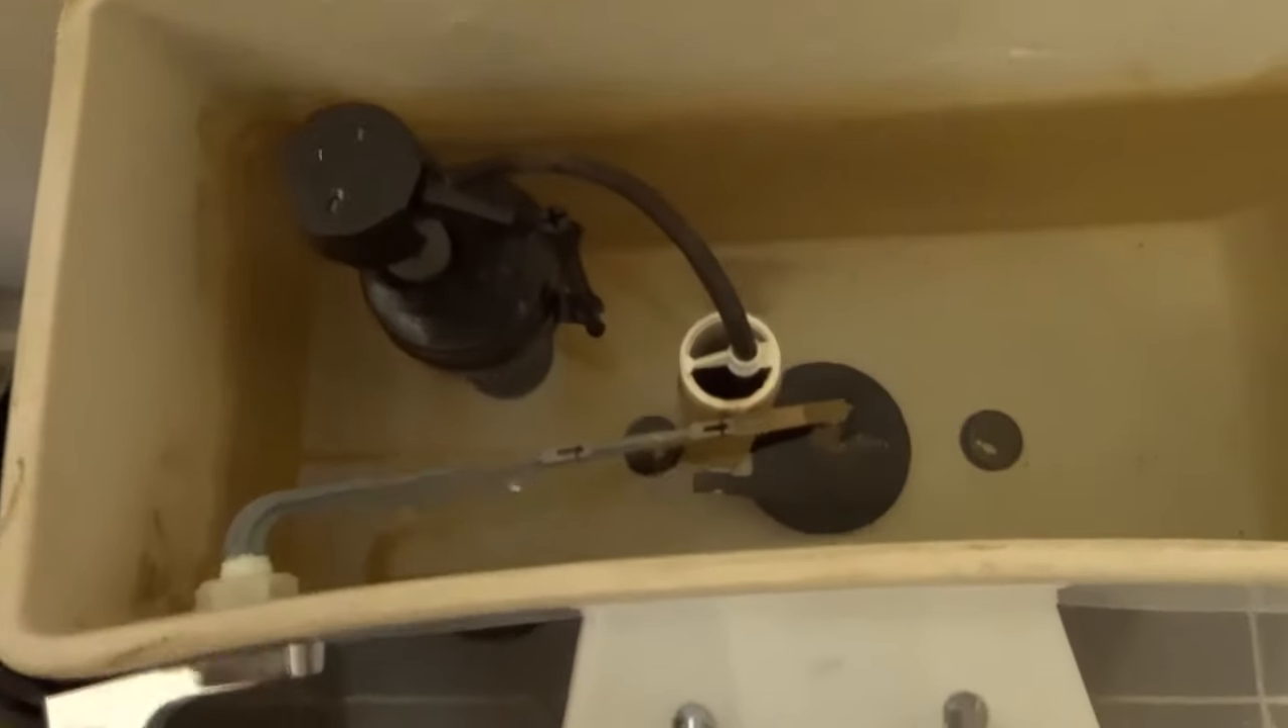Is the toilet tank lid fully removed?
Yes.